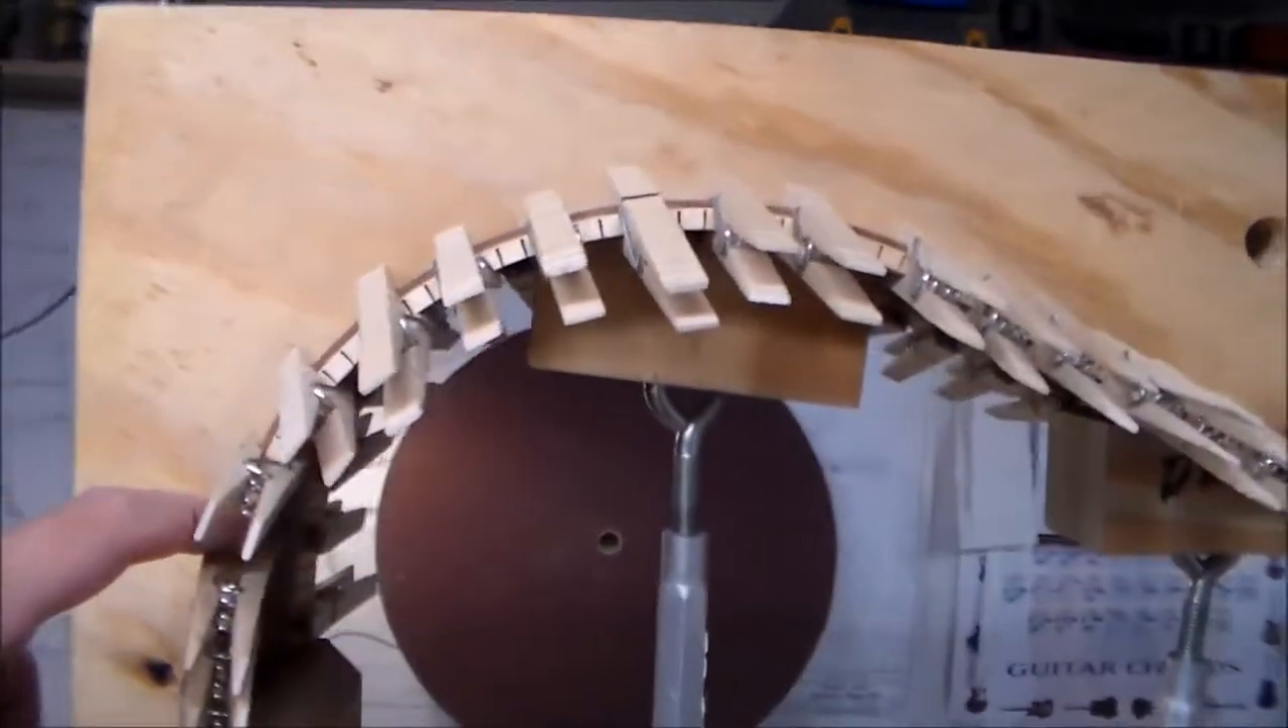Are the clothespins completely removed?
No.